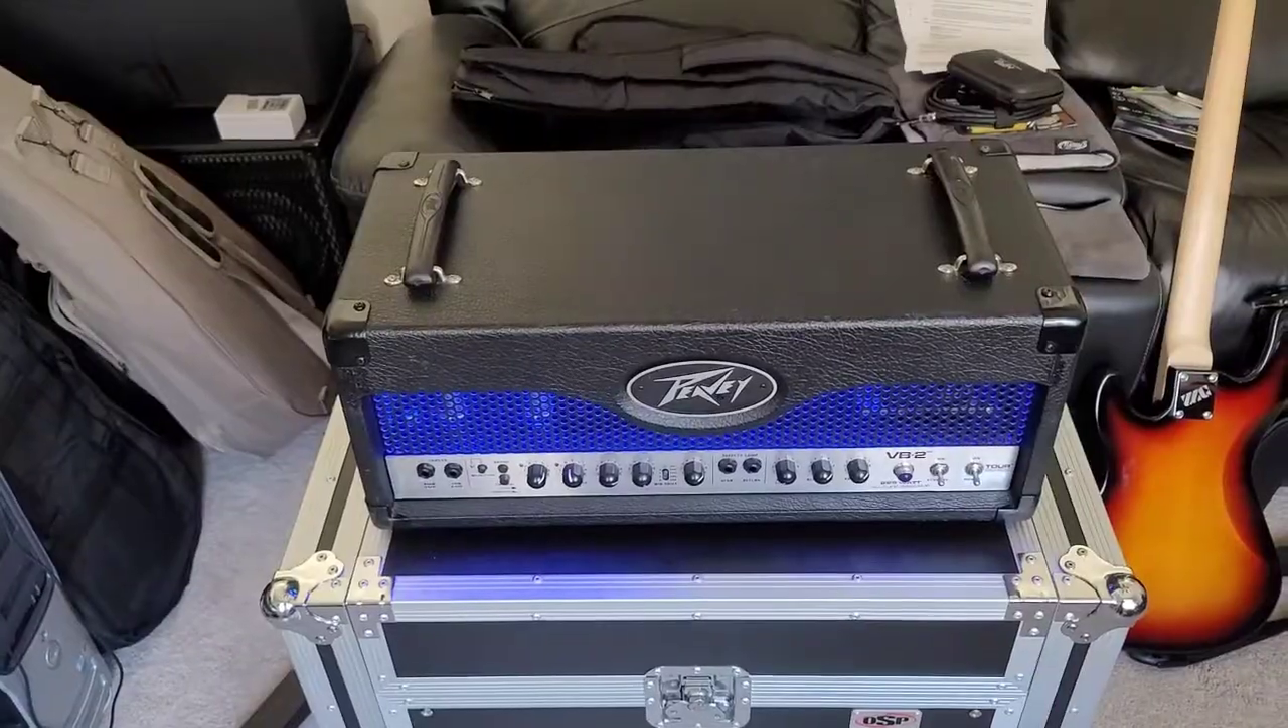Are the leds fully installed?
Yes.